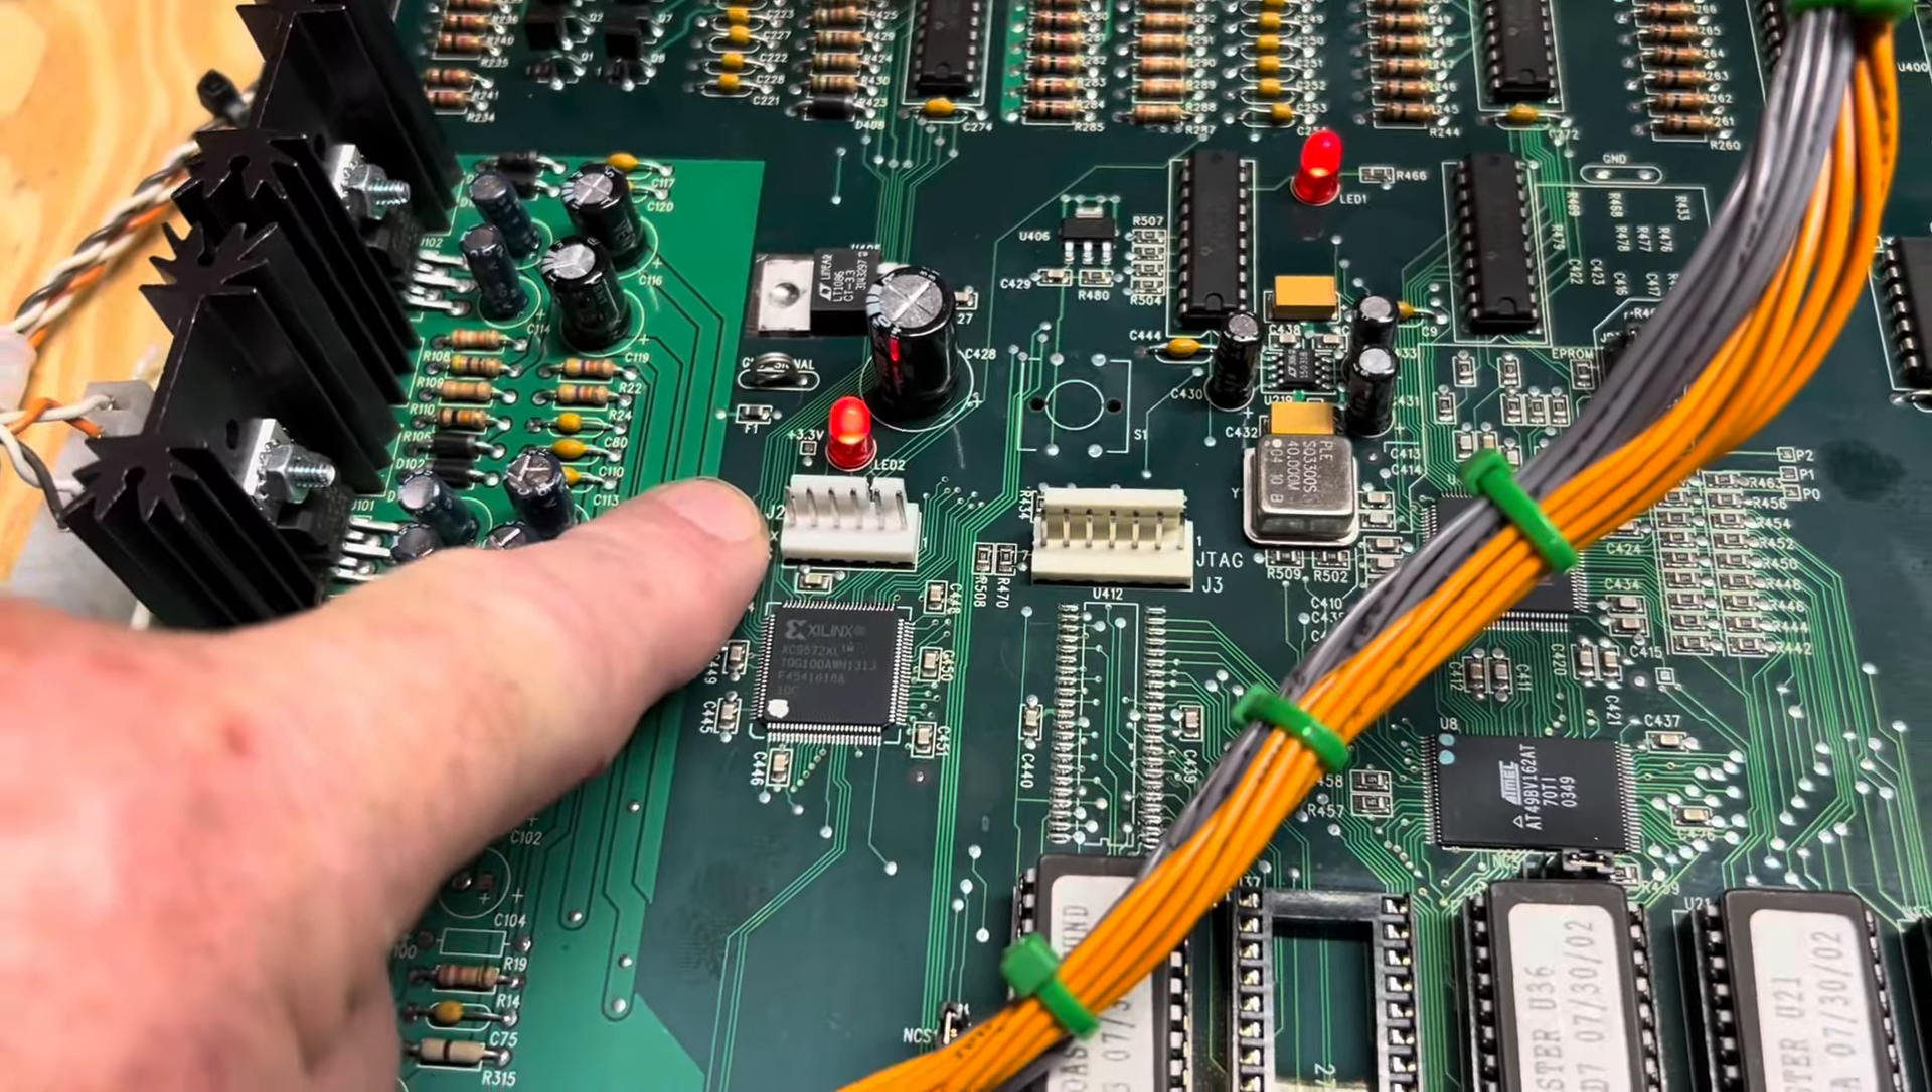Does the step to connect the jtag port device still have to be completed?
Yes.